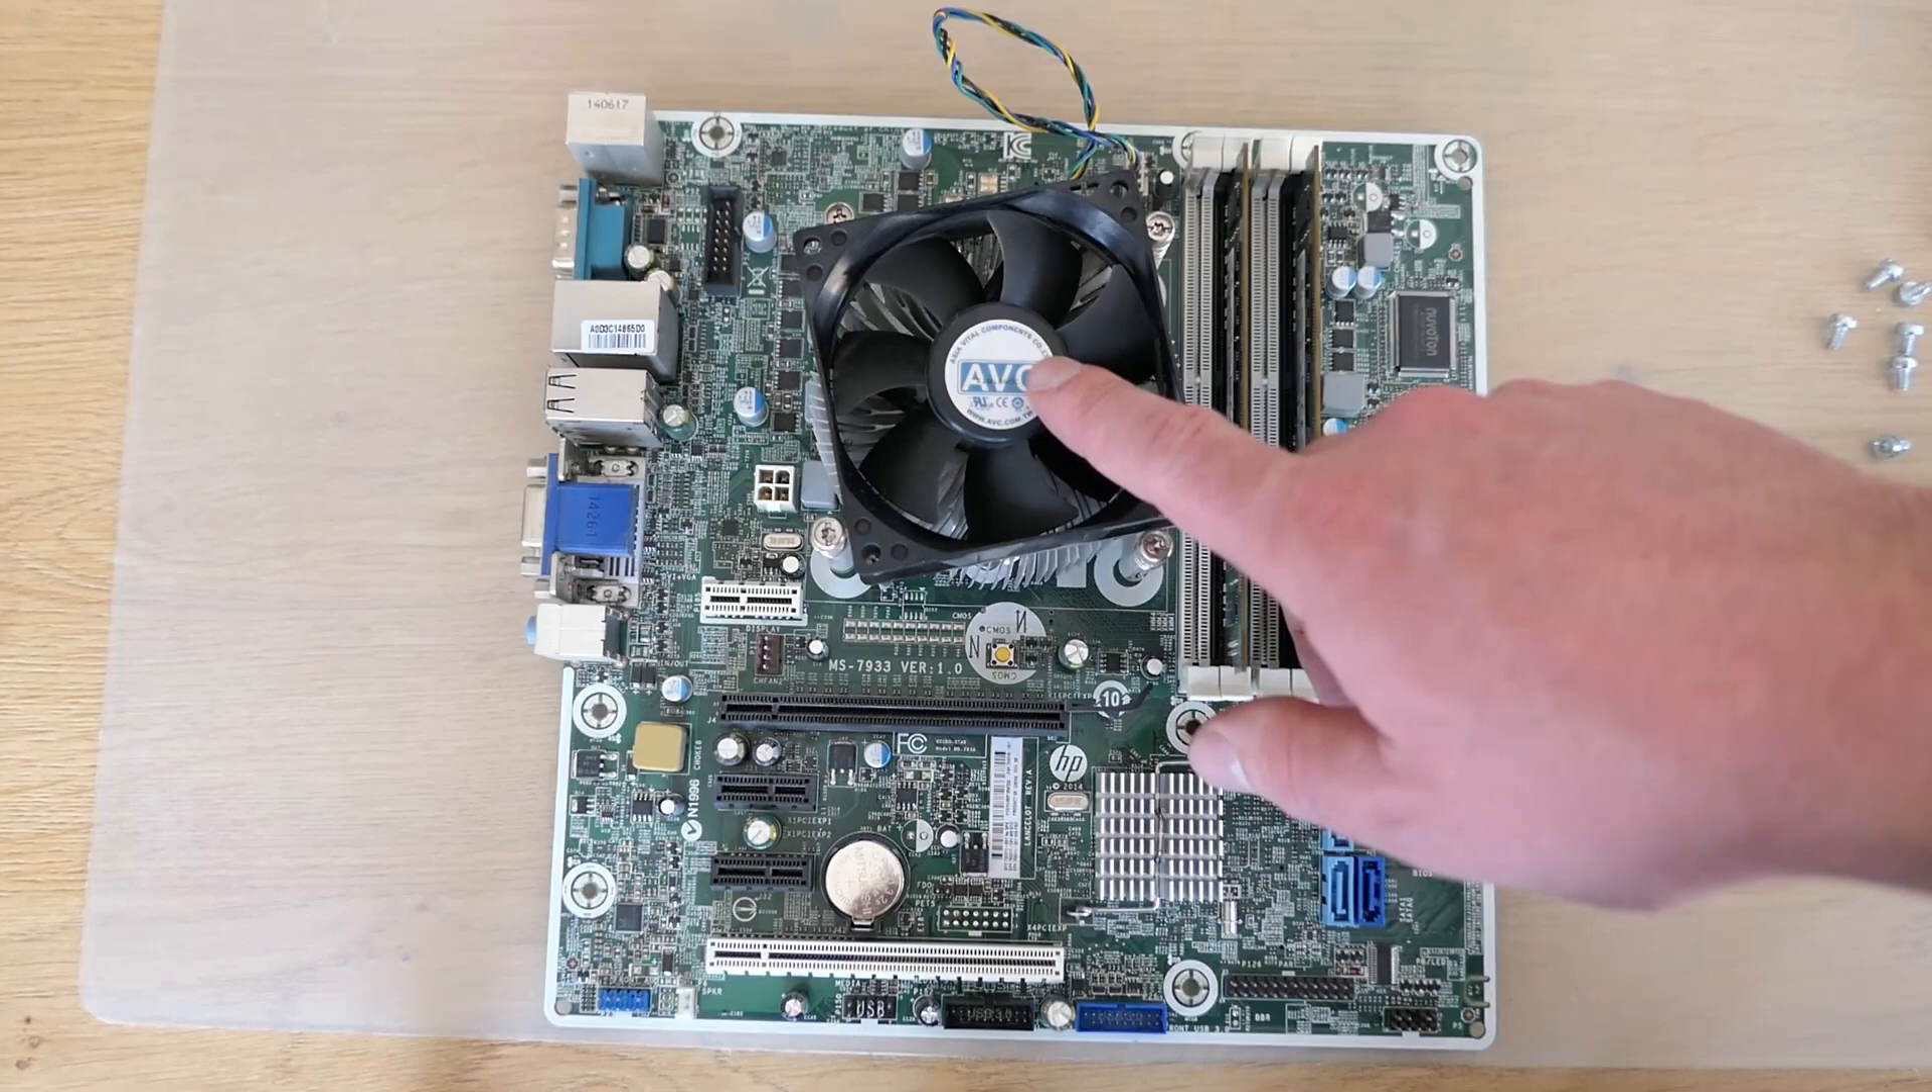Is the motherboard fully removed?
Yes.